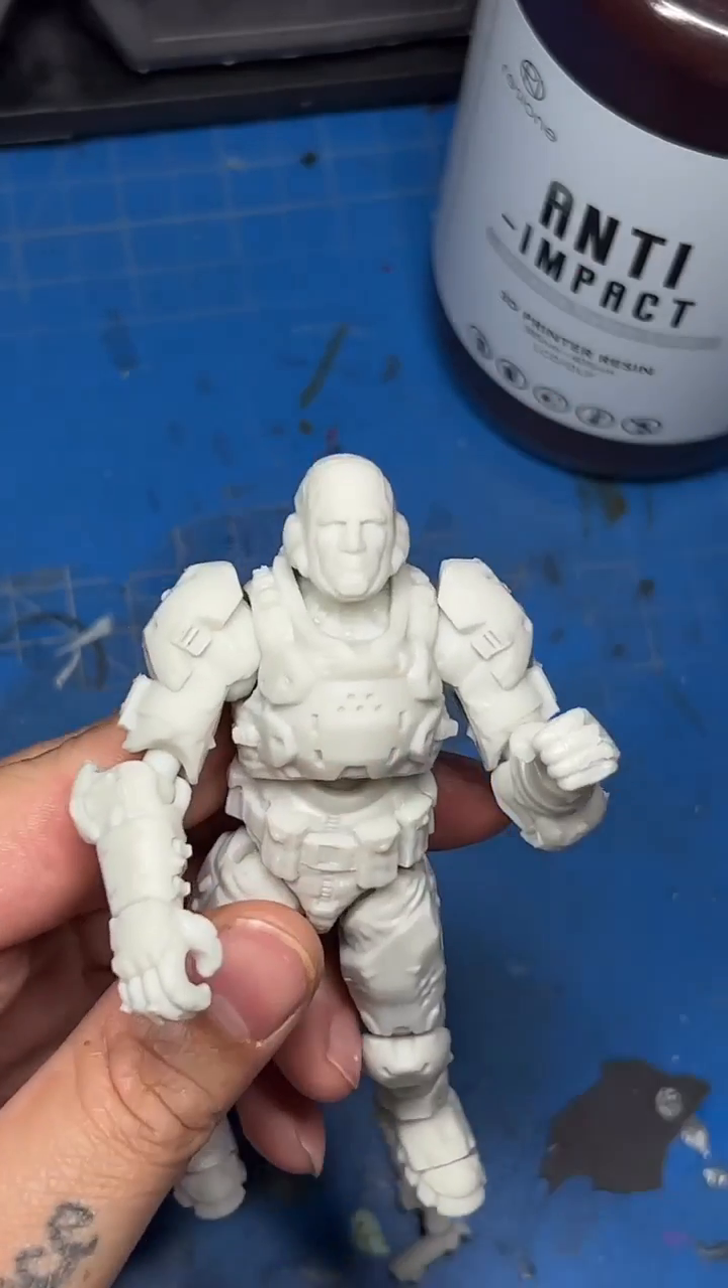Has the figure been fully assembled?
Yes.